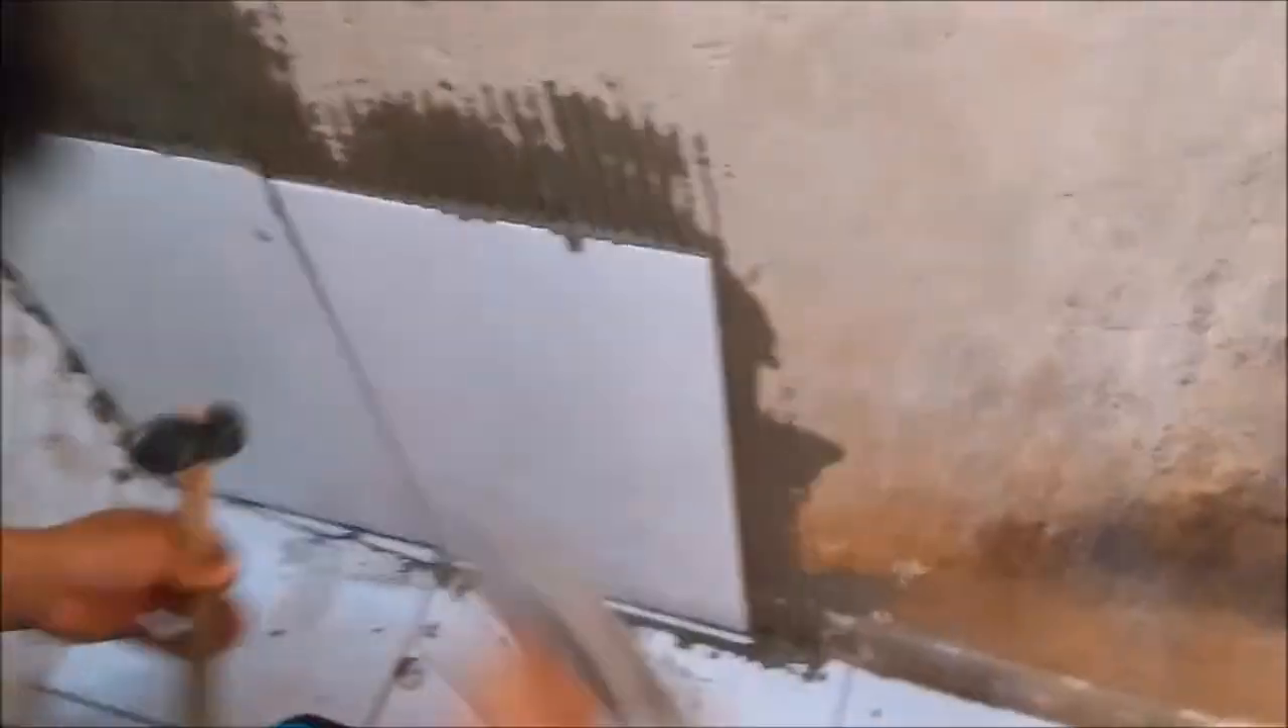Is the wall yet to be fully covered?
Yes.